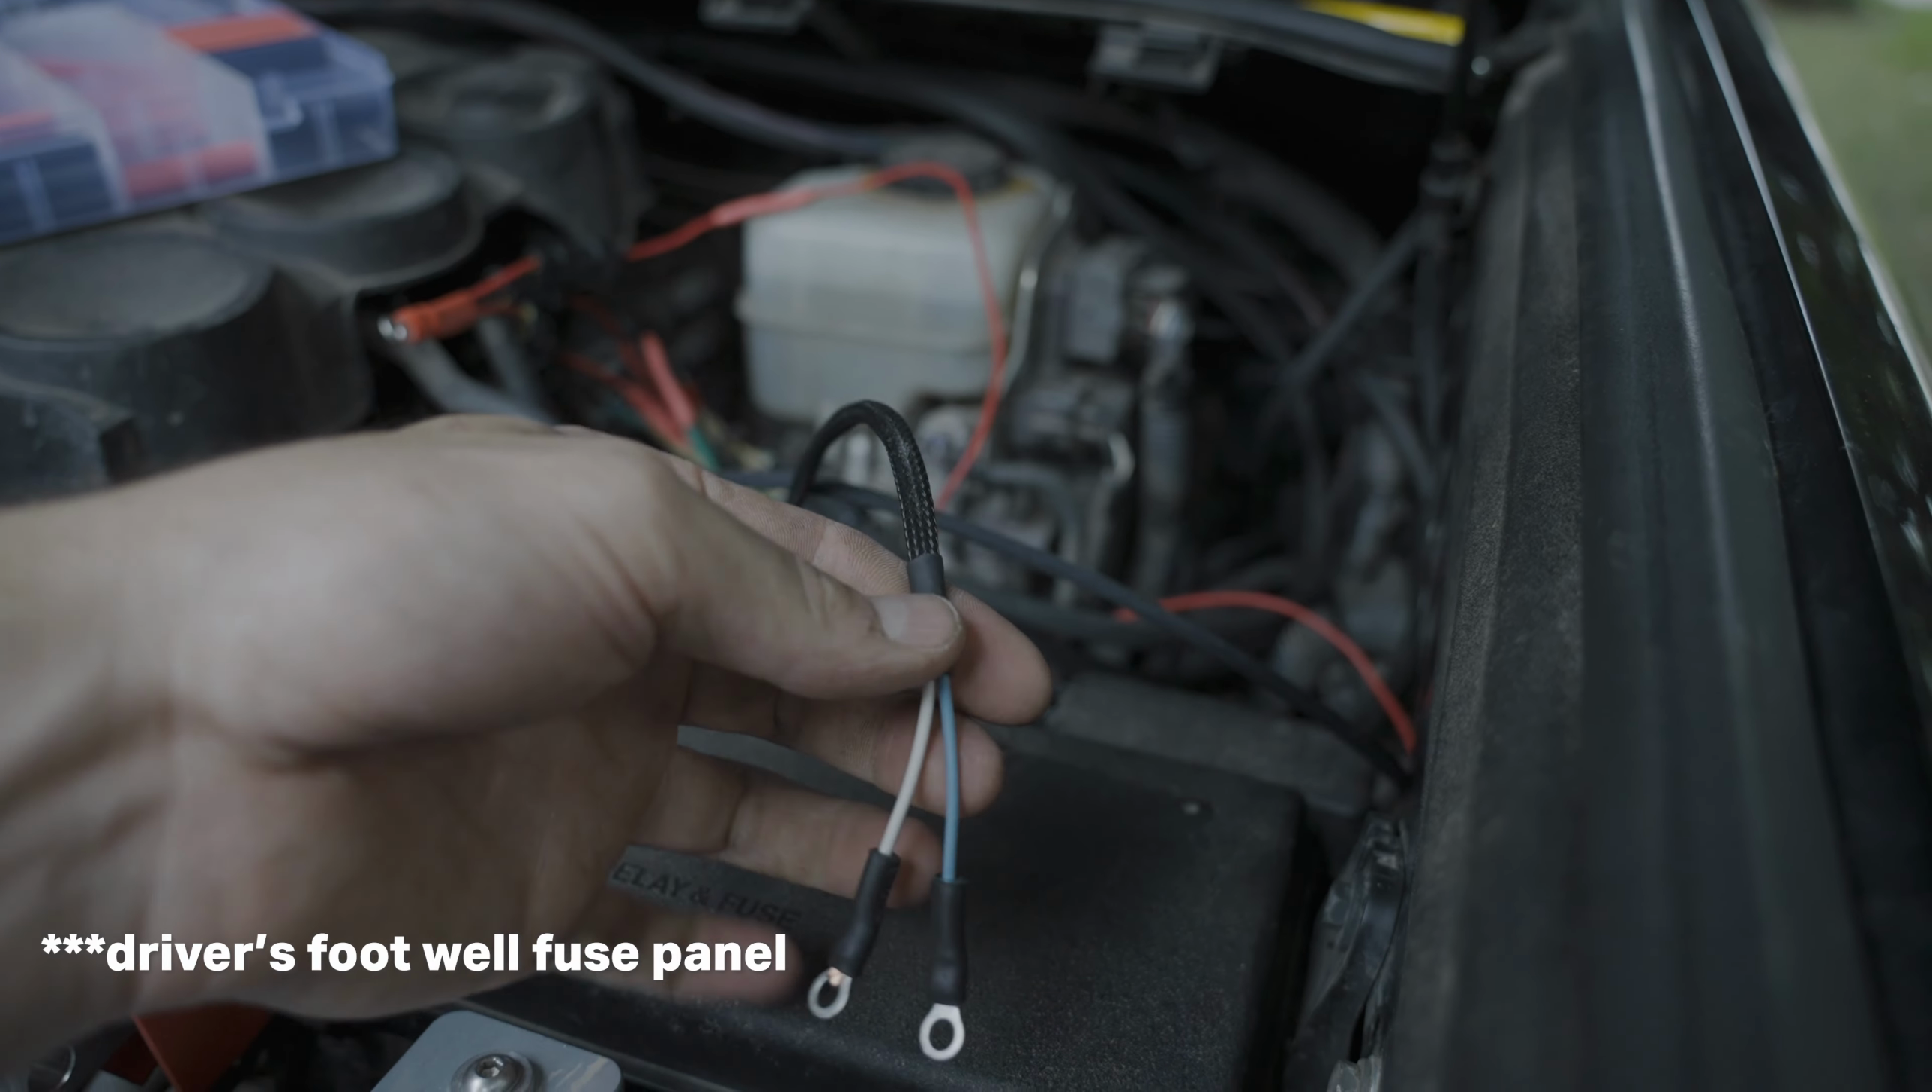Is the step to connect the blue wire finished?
No.